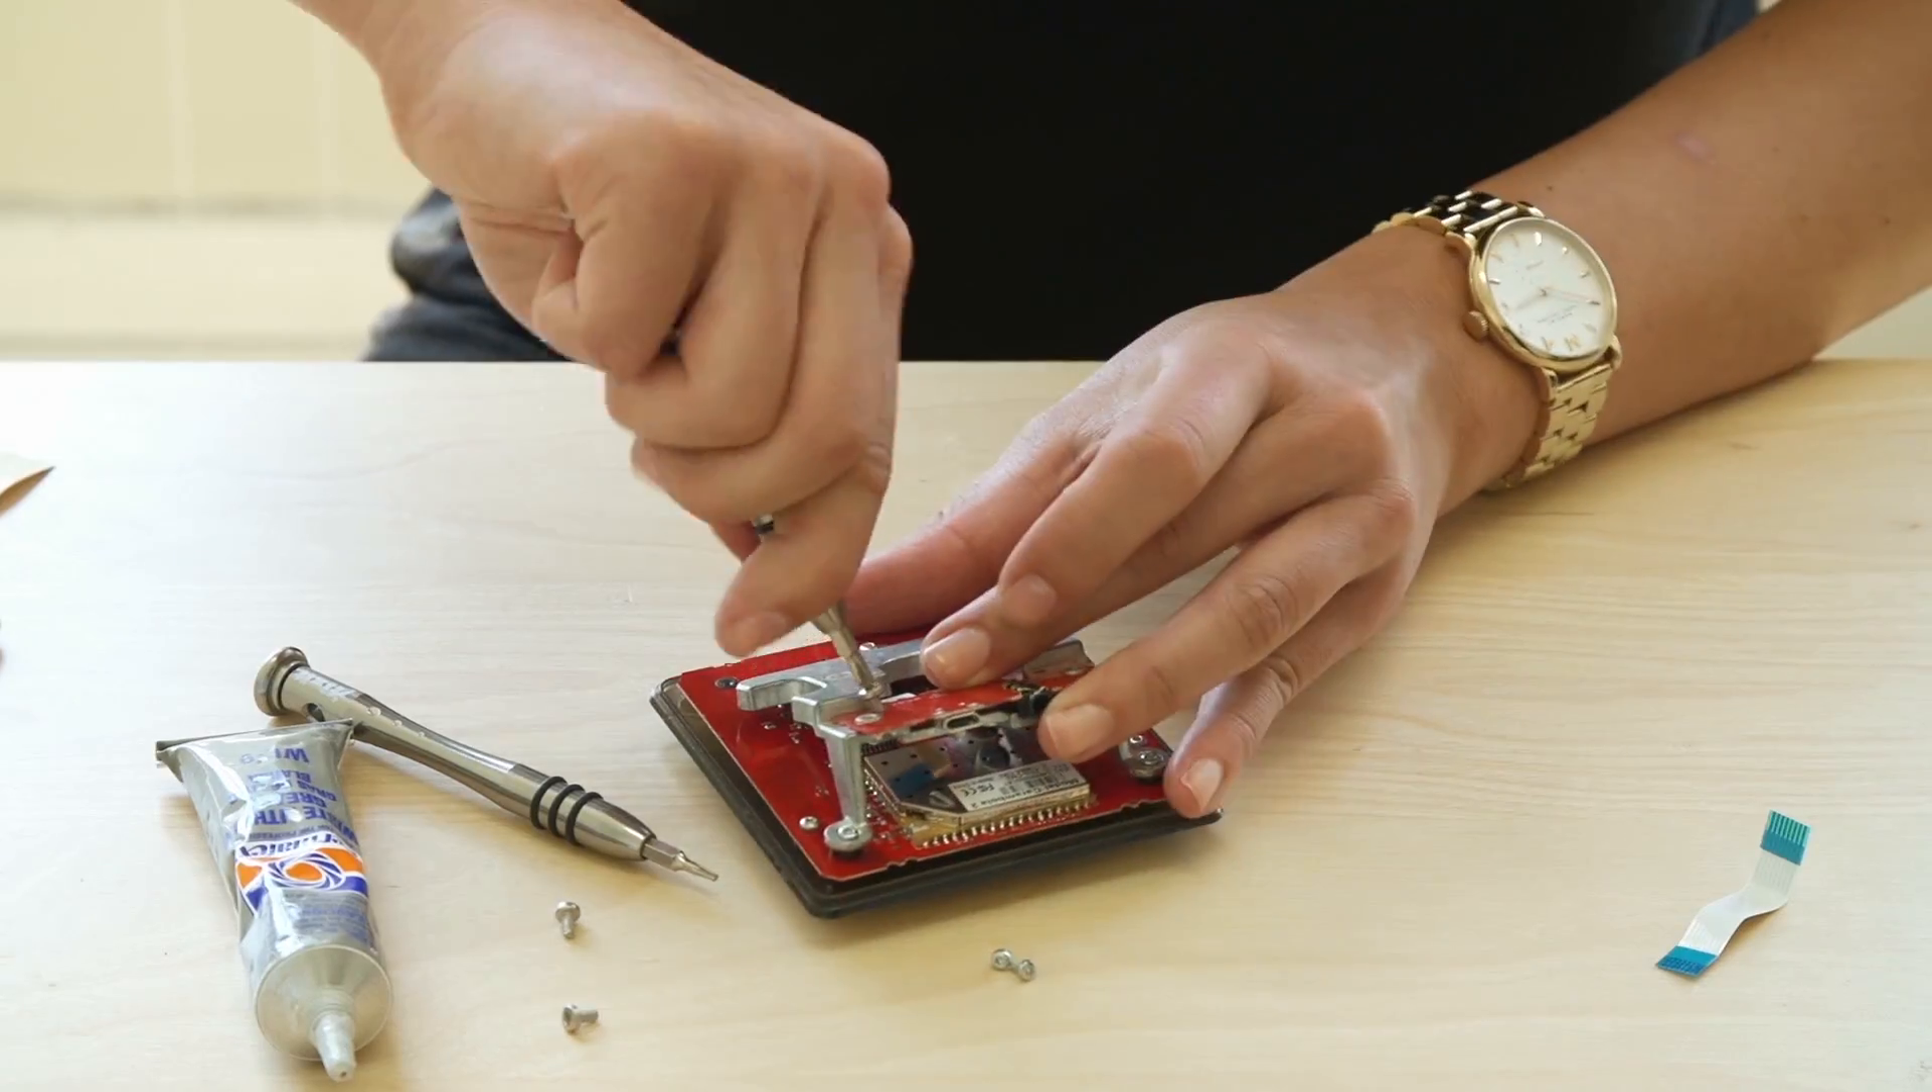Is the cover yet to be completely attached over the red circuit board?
Yes.